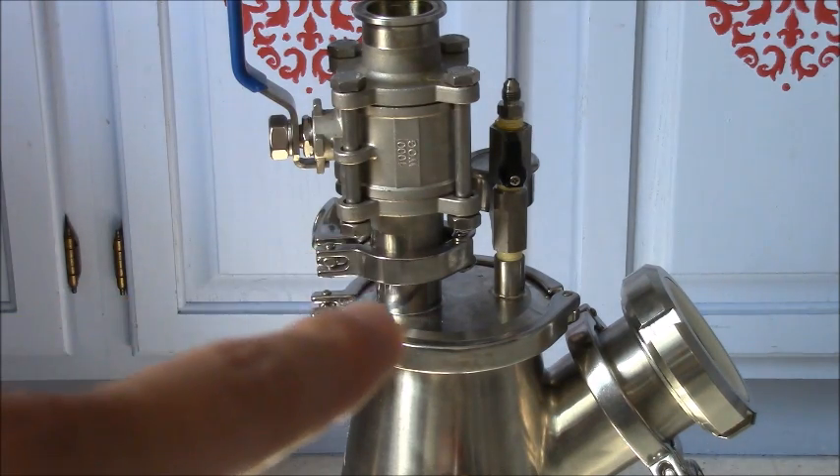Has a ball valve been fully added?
Yes.